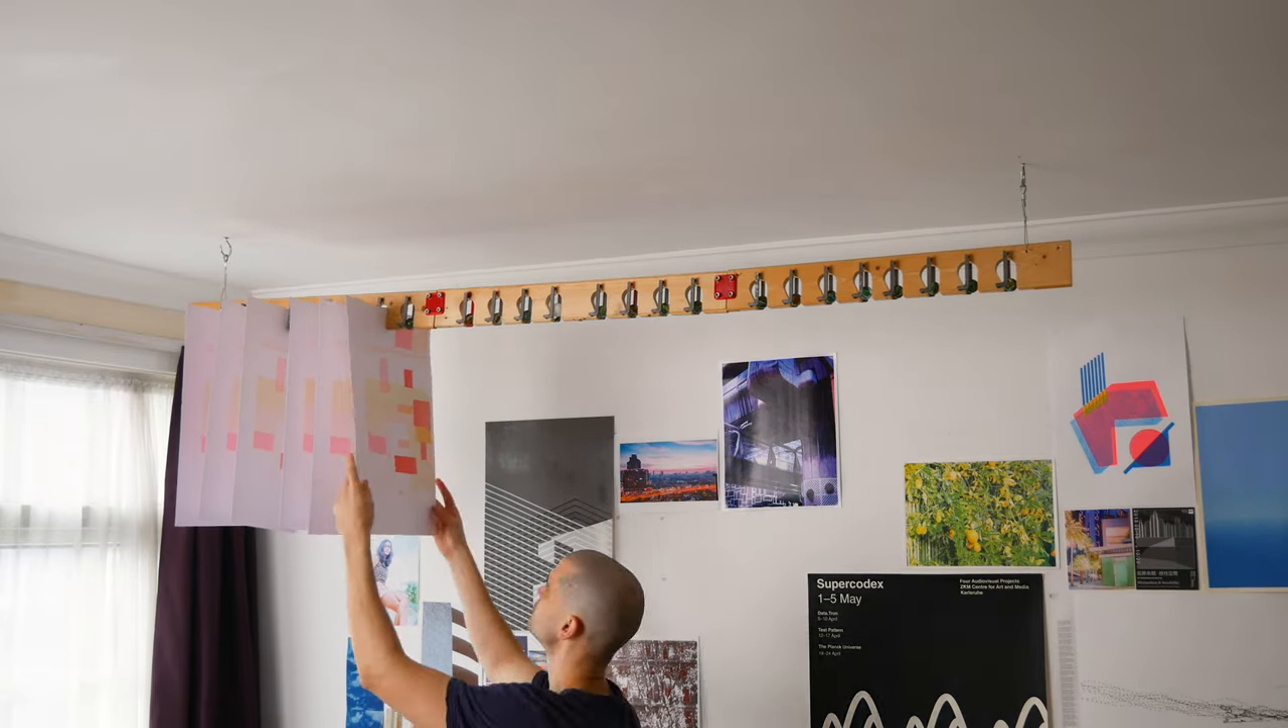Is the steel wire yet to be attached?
No.